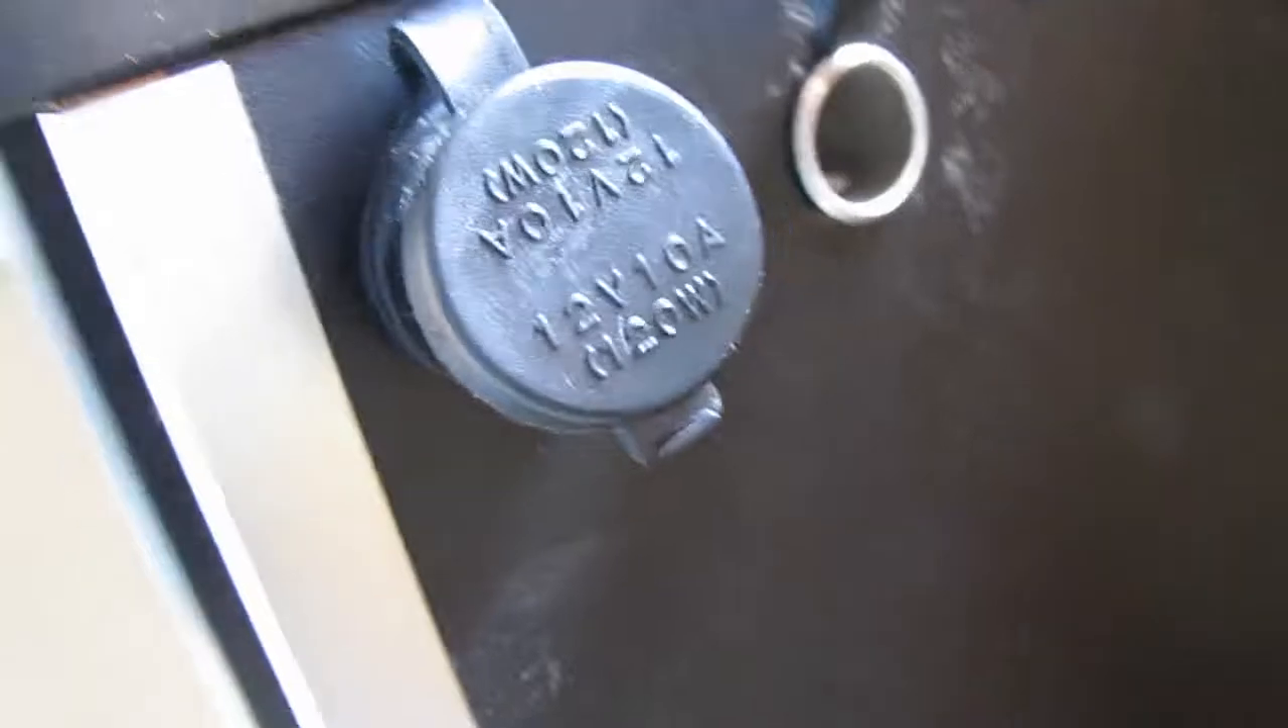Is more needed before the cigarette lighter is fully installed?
No.